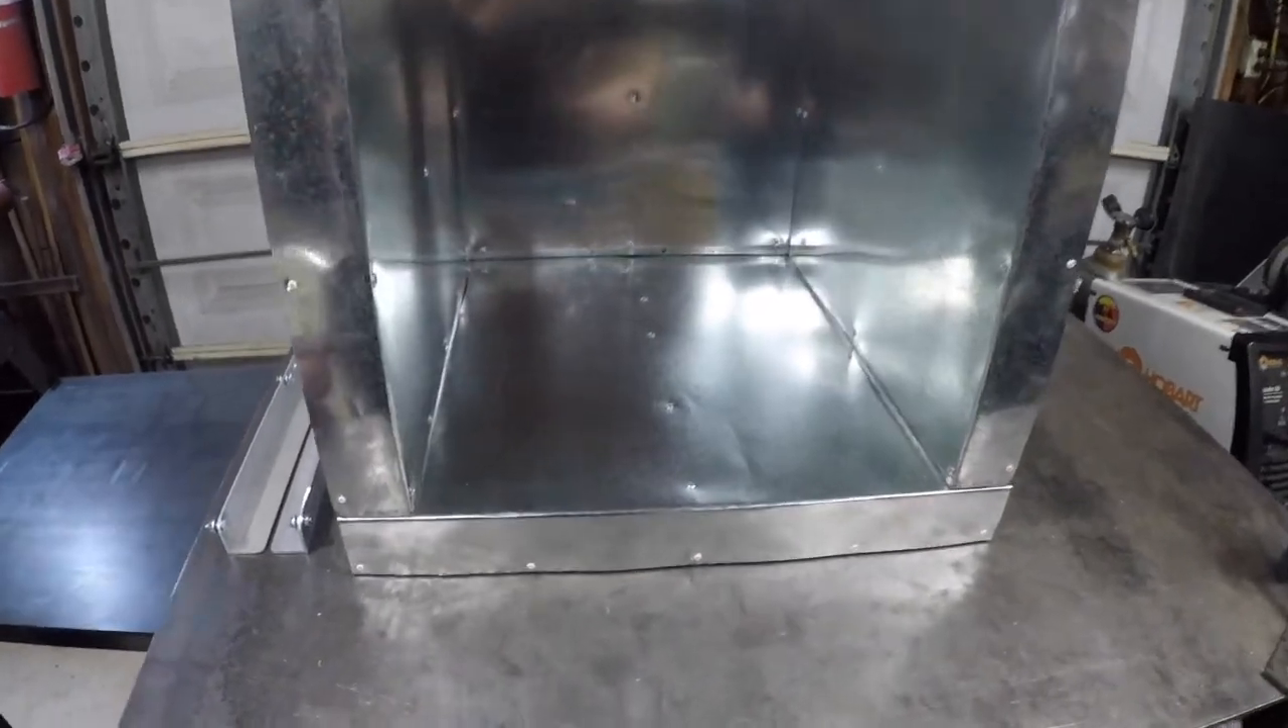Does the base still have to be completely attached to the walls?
No.